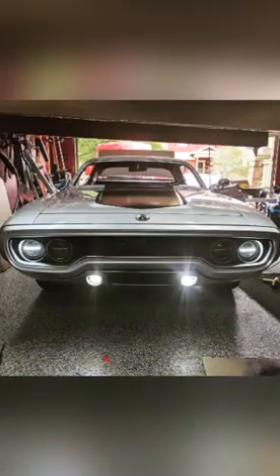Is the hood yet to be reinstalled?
No.